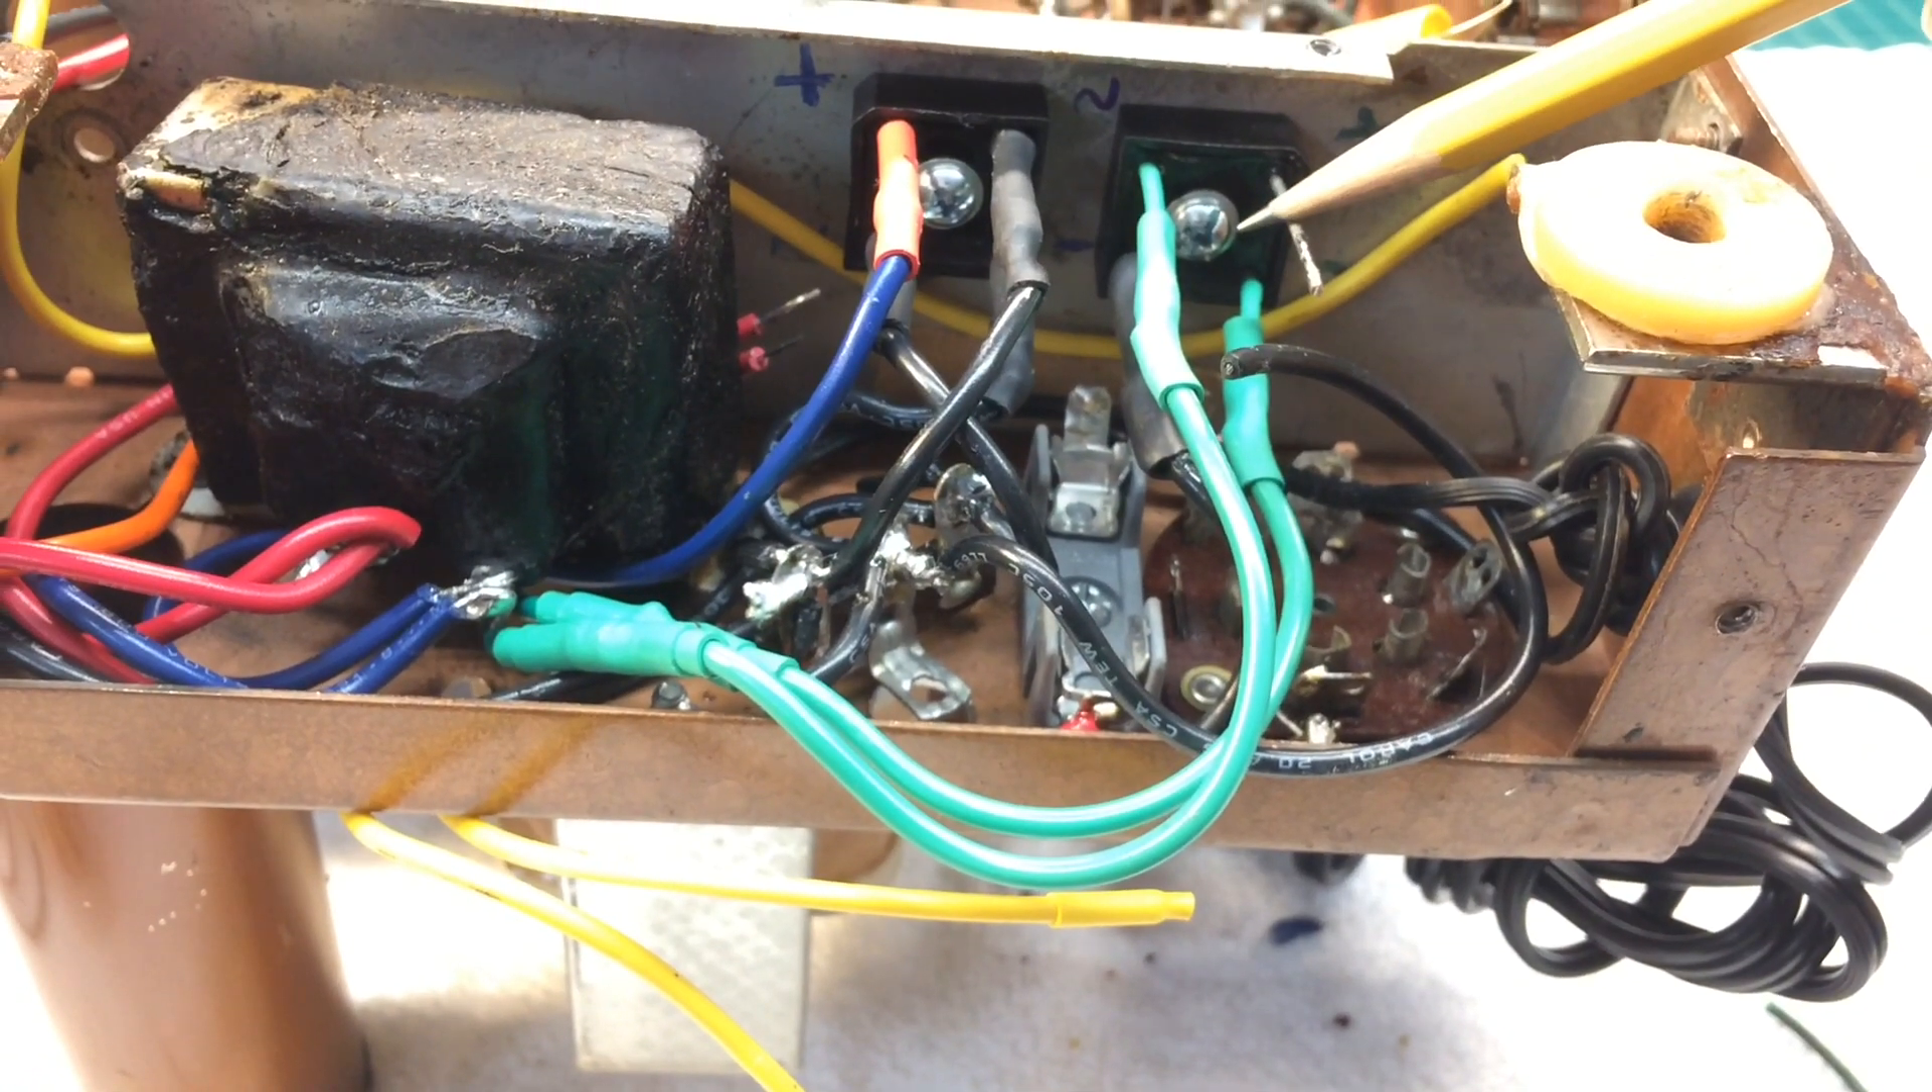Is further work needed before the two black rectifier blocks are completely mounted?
No.